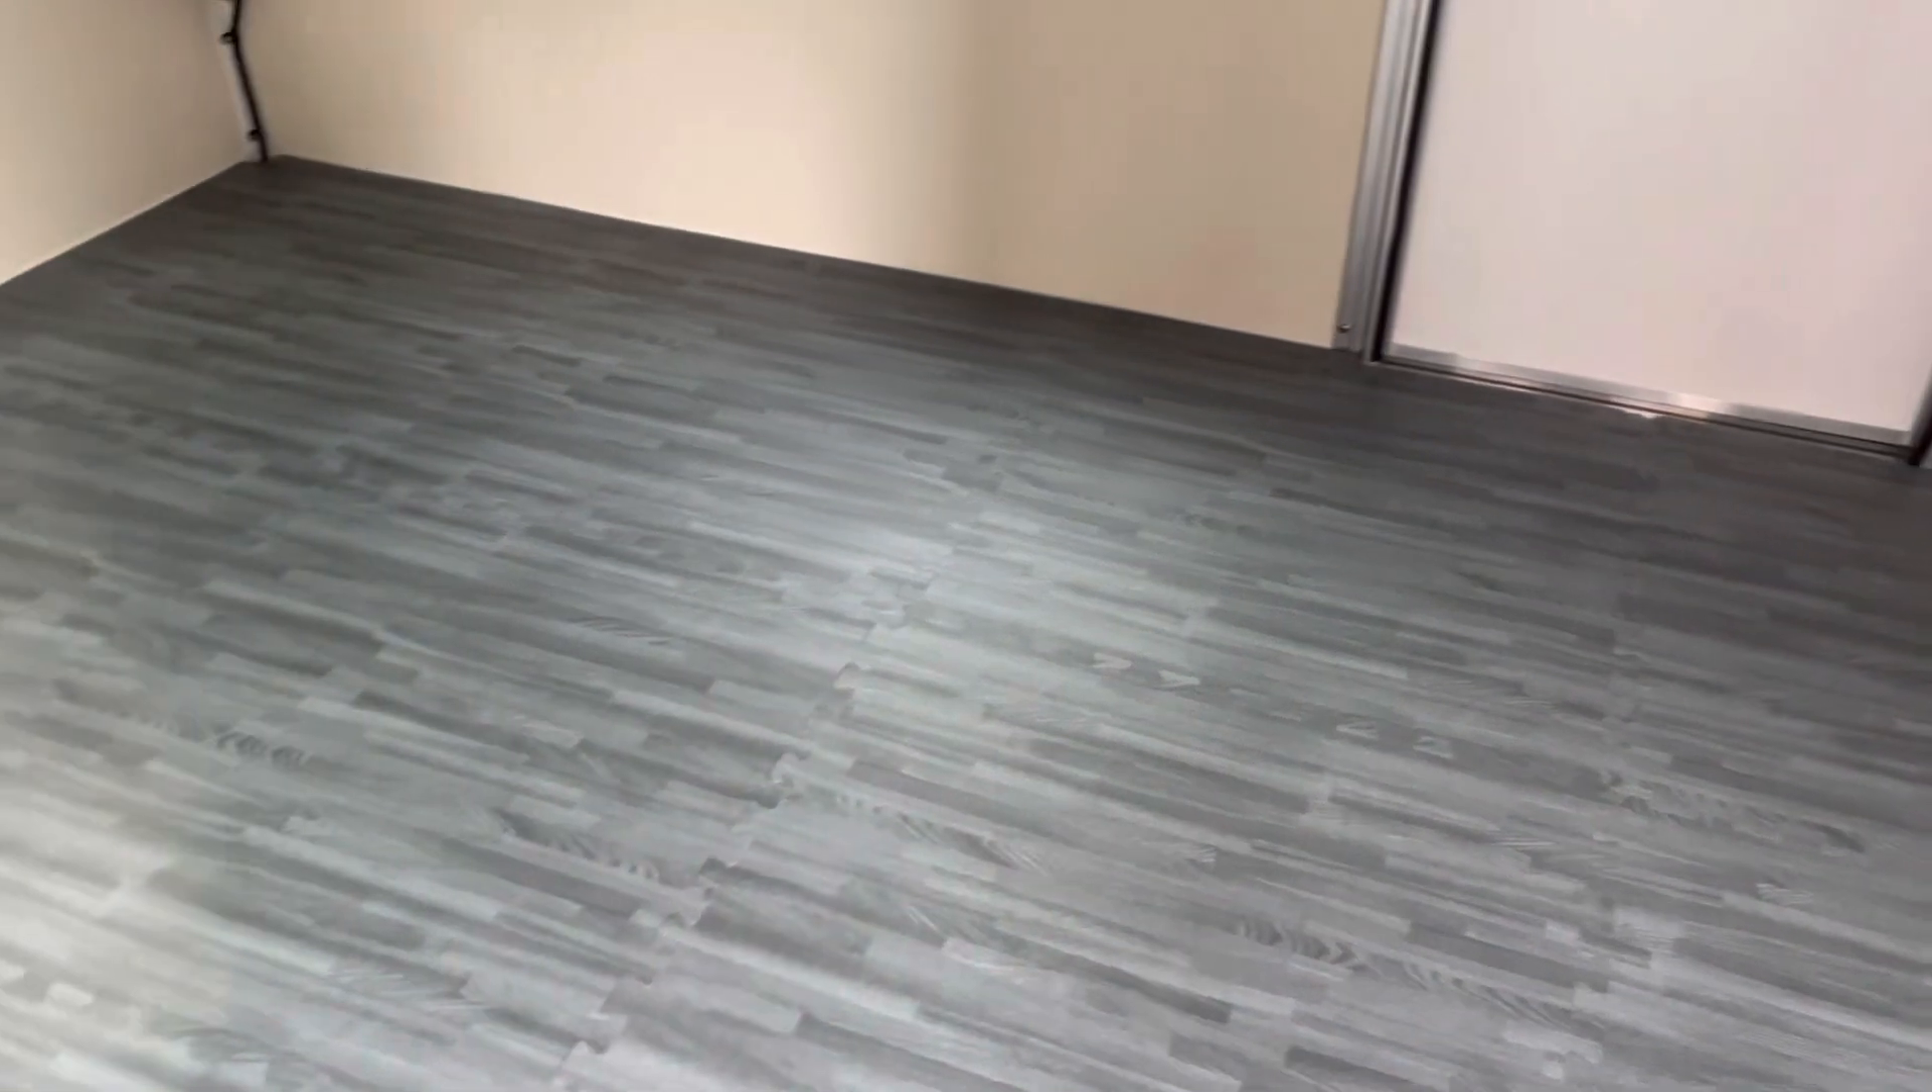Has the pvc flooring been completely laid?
Yes.